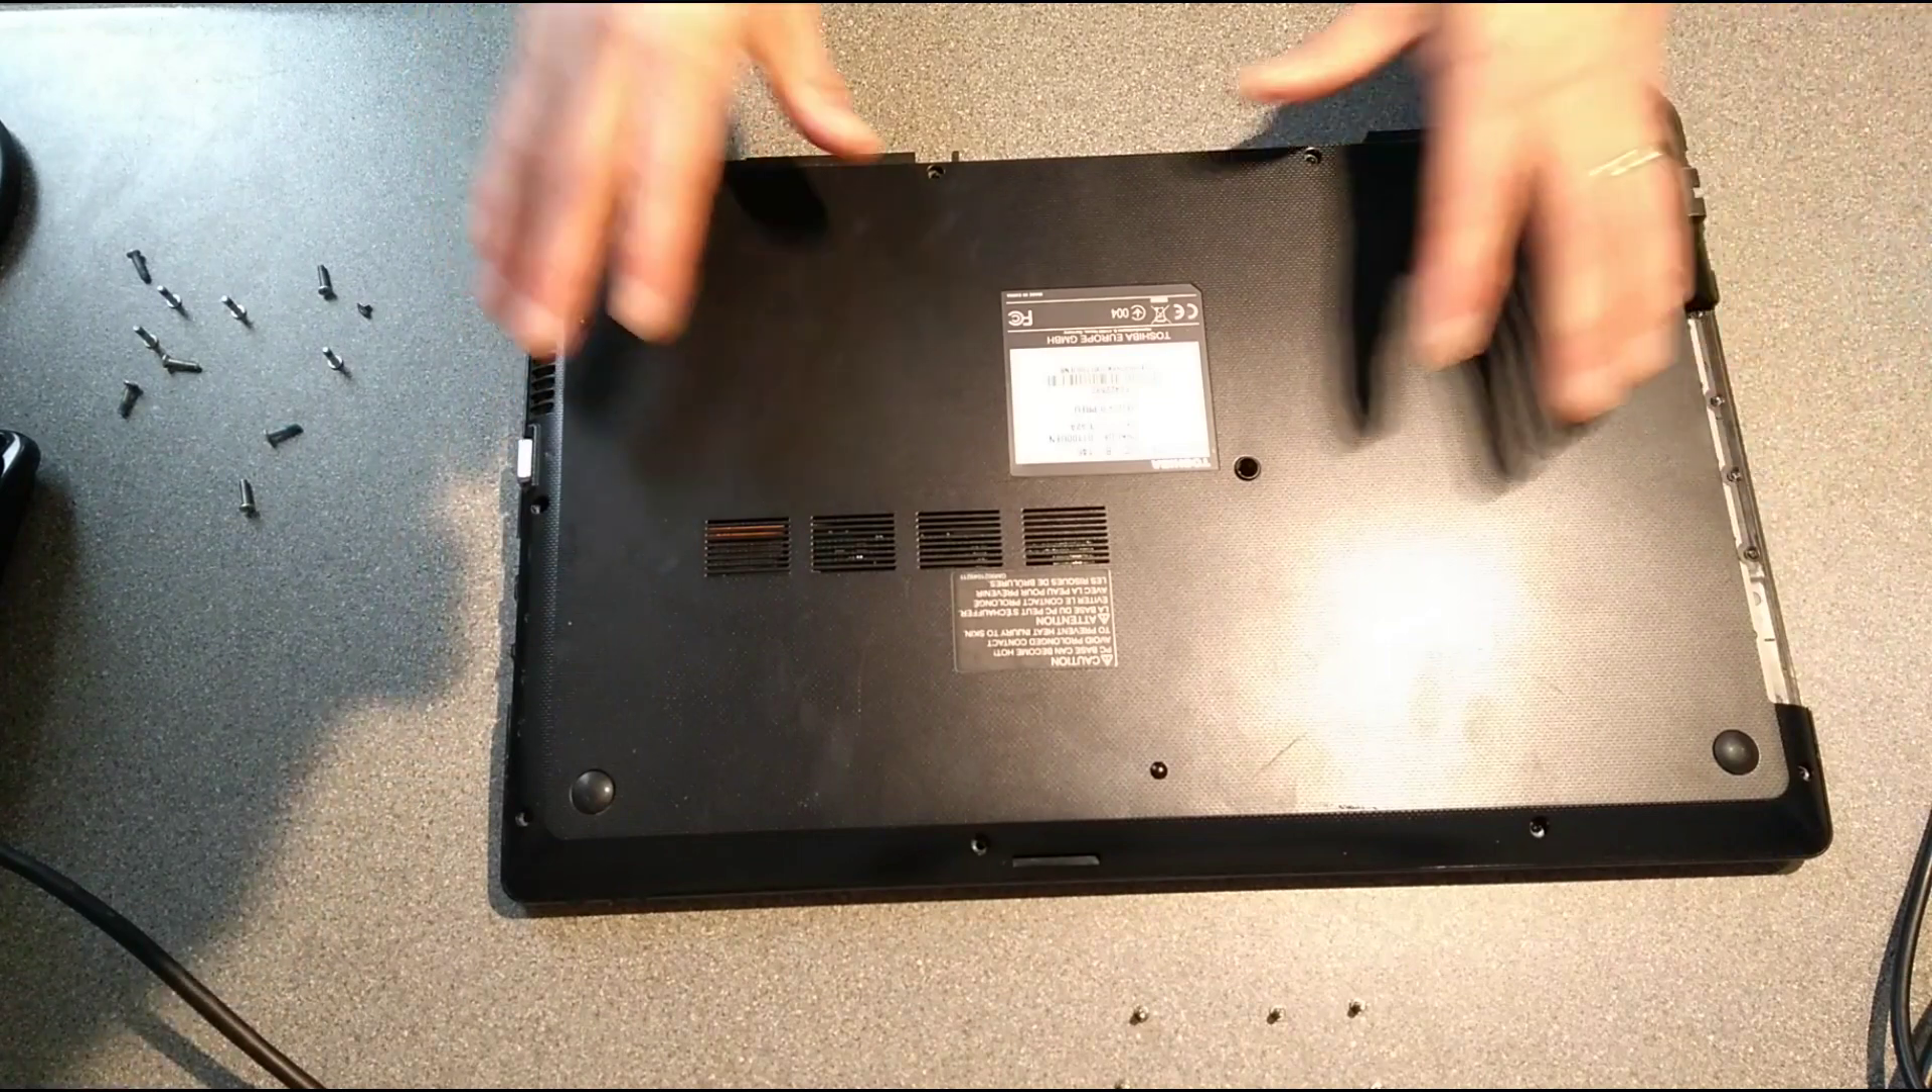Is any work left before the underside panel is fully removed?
Yes.